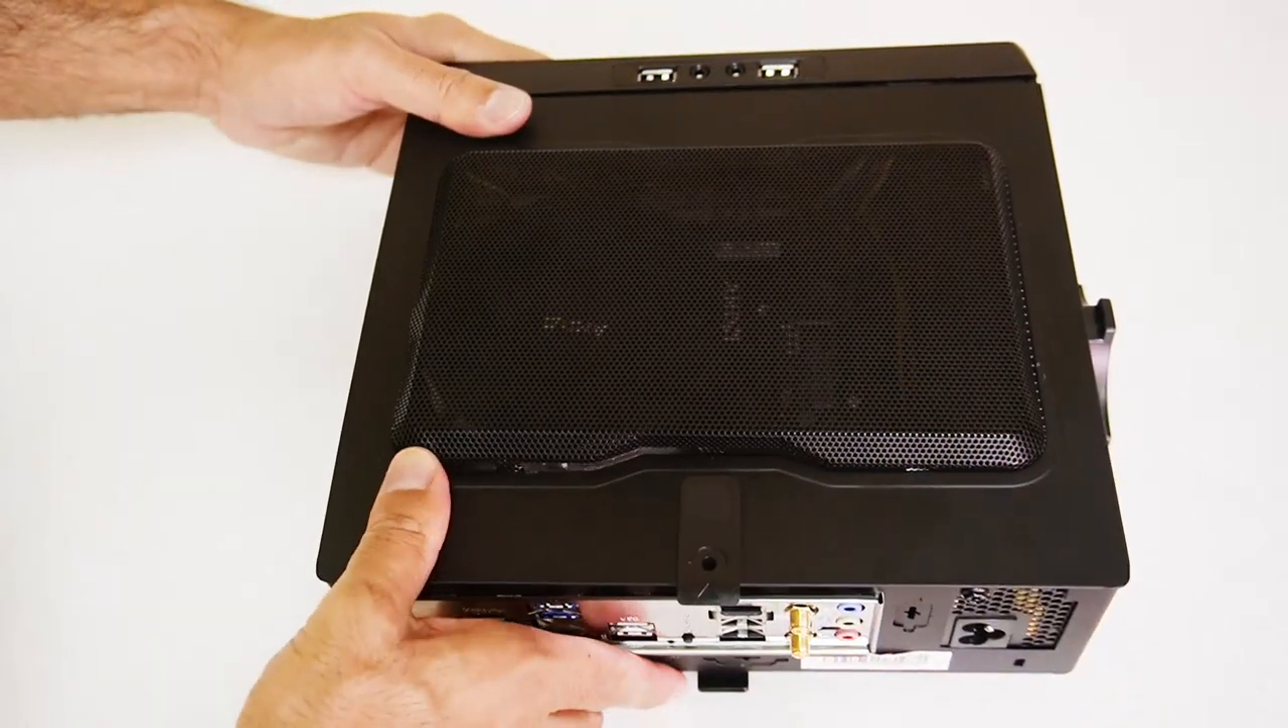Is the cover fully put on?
Yes.